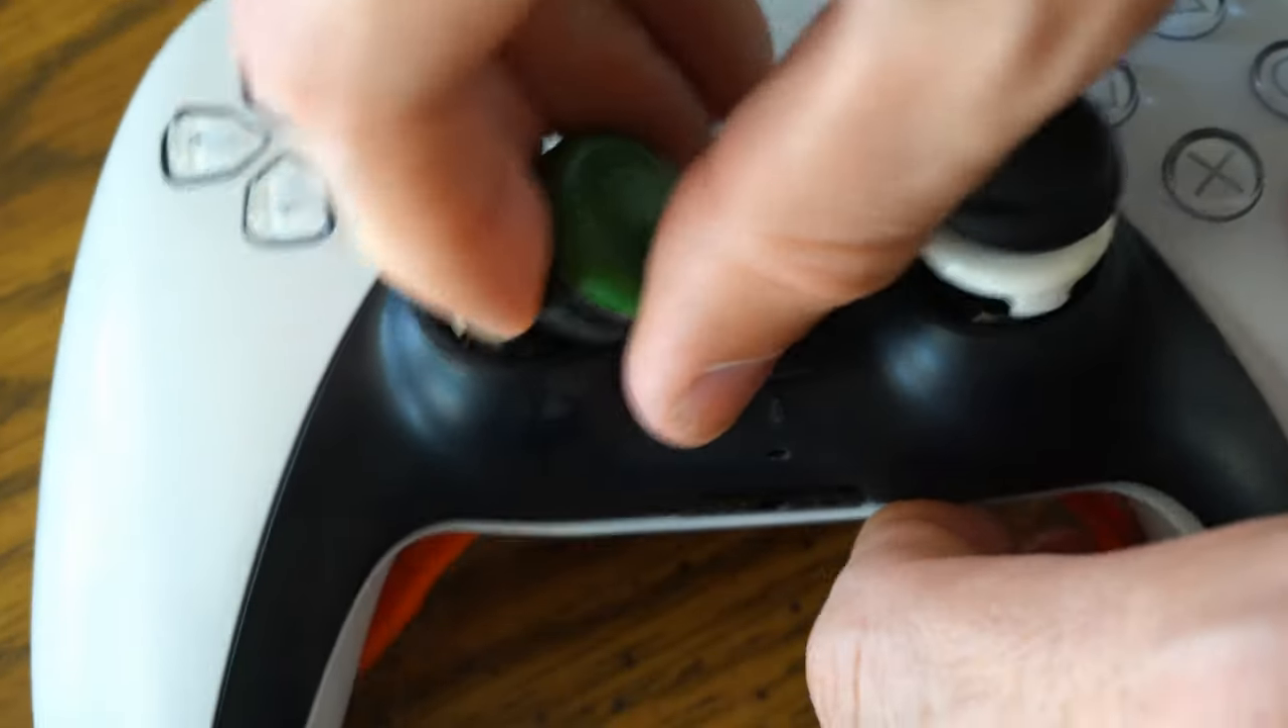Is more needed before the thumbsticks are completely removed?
Yes.